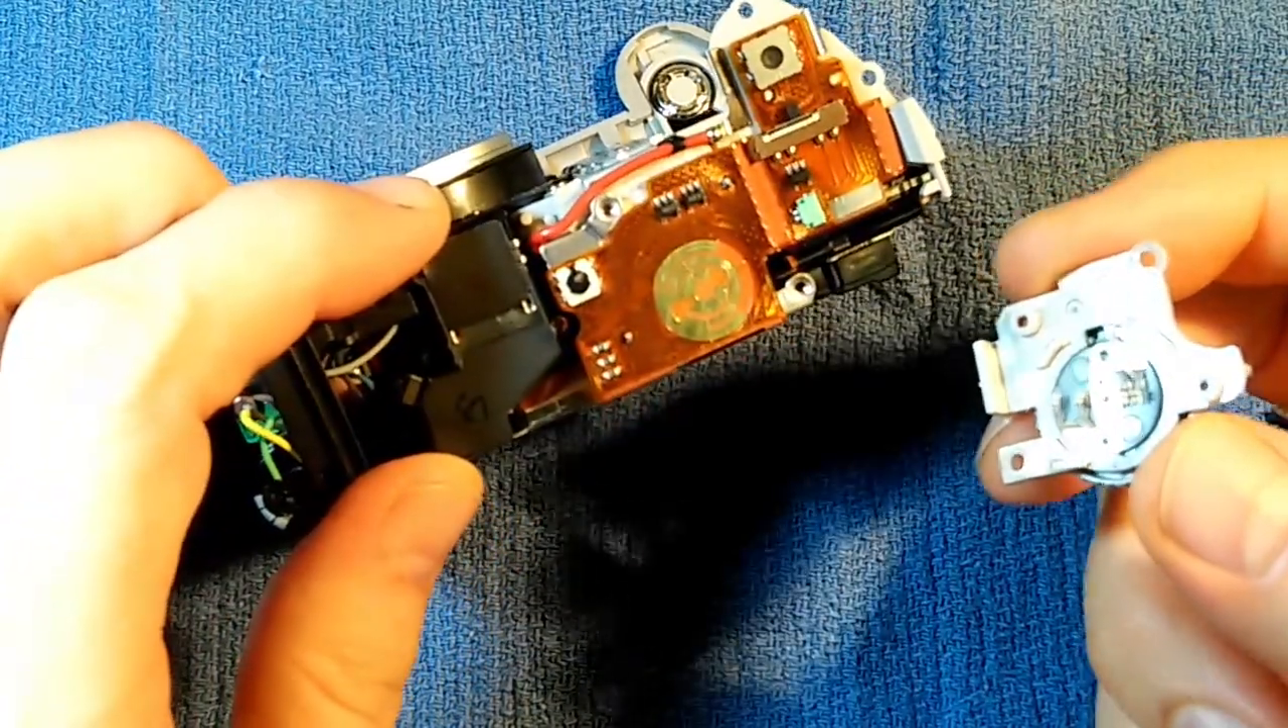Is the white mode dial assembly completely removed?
Yes.